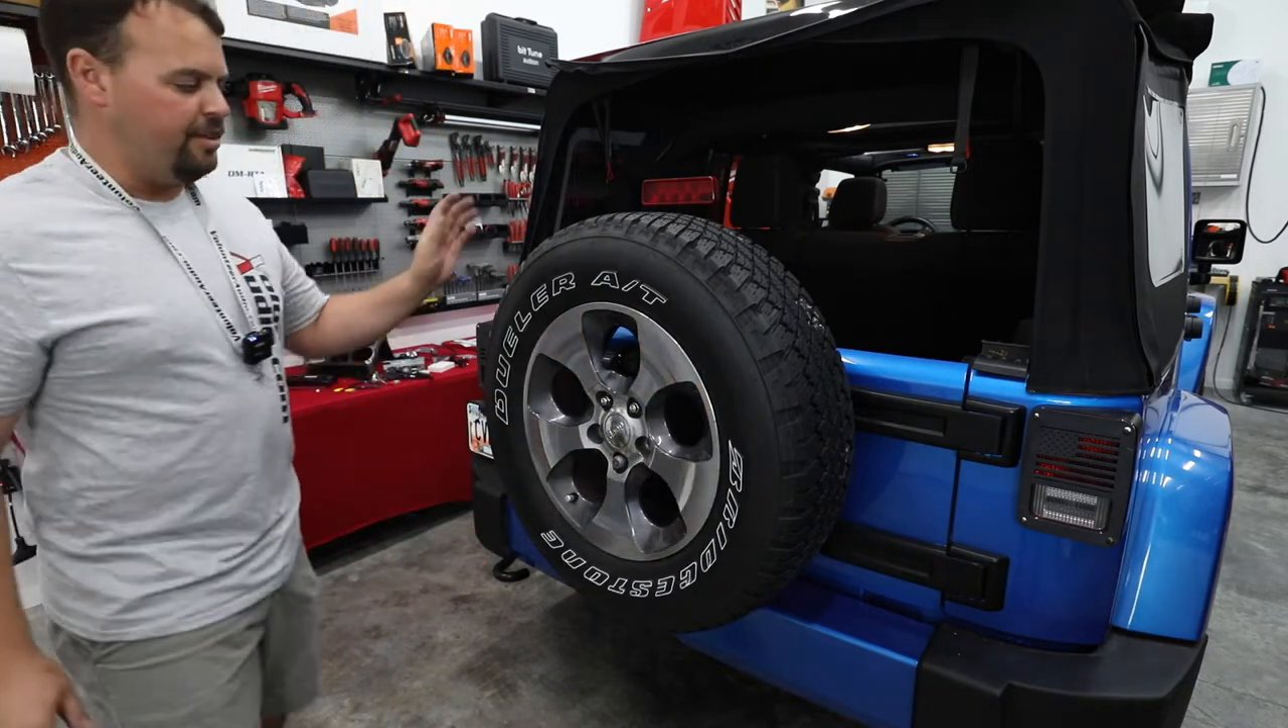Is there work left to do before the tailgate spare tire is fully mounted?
No.